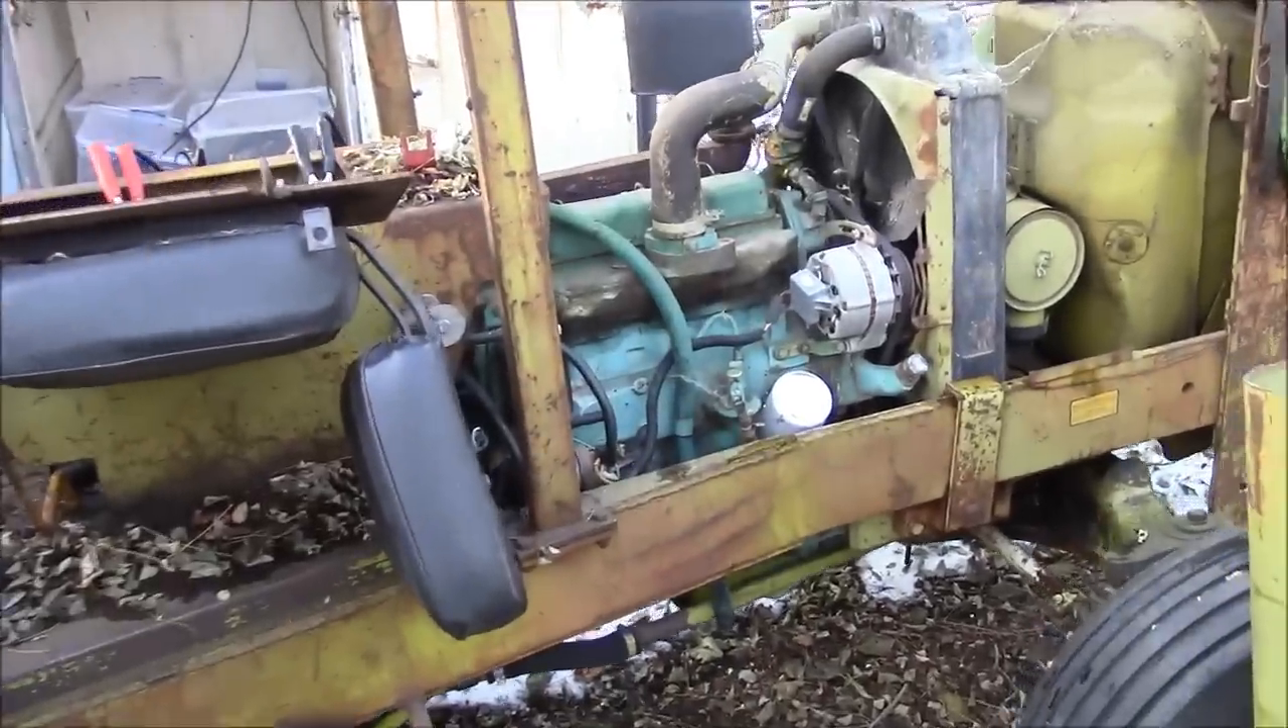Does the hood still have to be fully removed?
No.